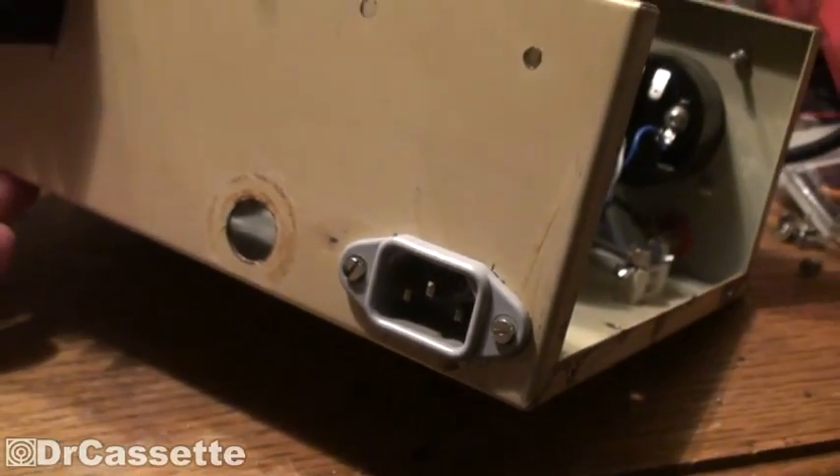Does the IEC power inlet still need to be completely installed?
No.